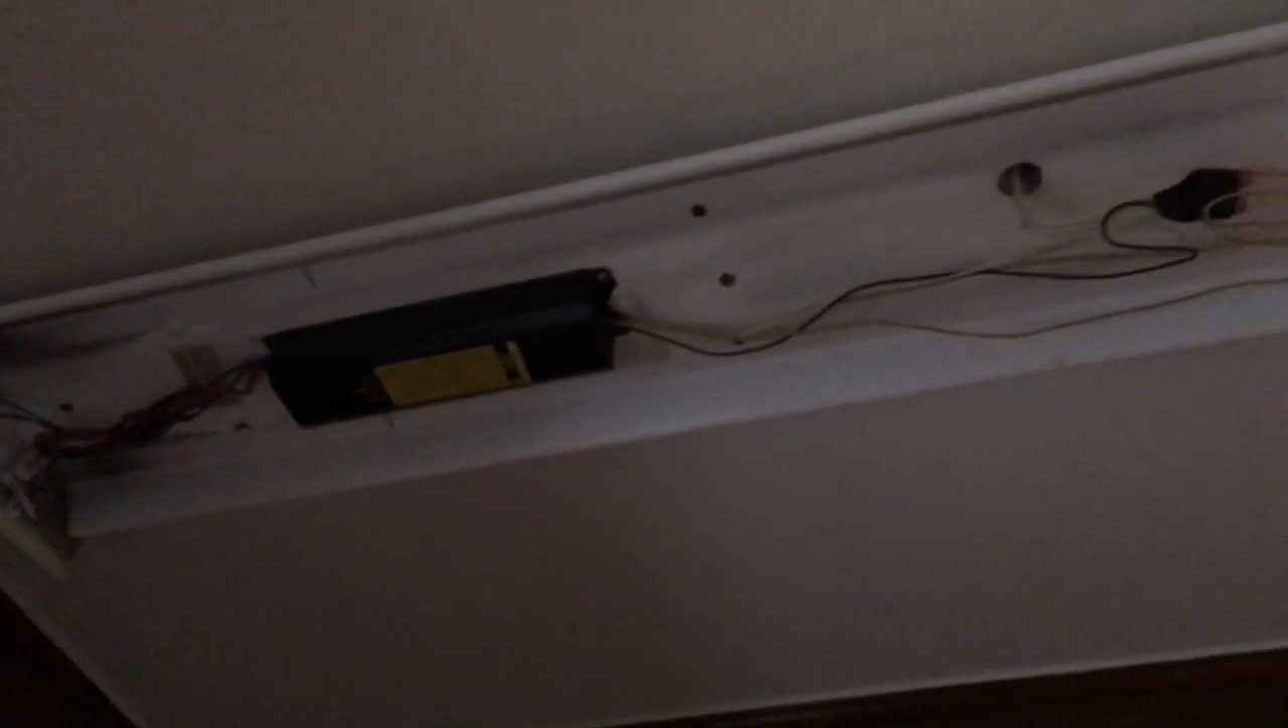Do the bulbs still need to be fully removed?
No.